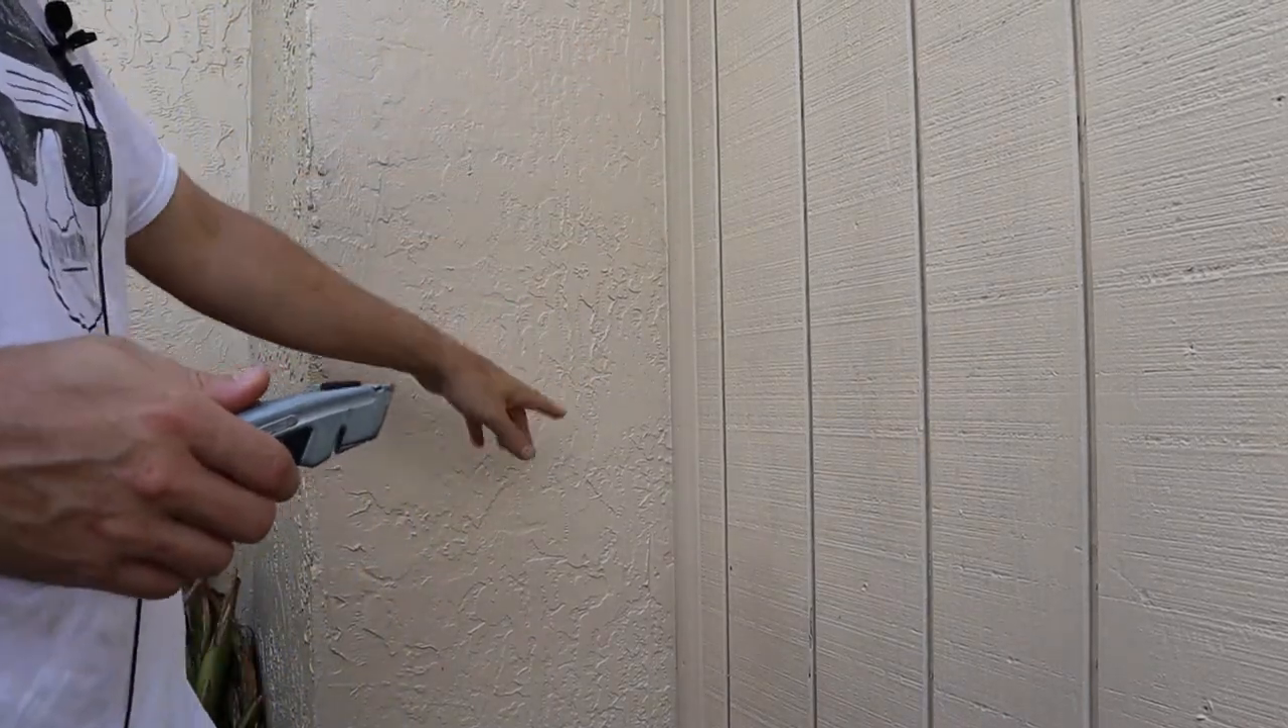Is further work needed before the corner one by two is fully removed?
Yes.